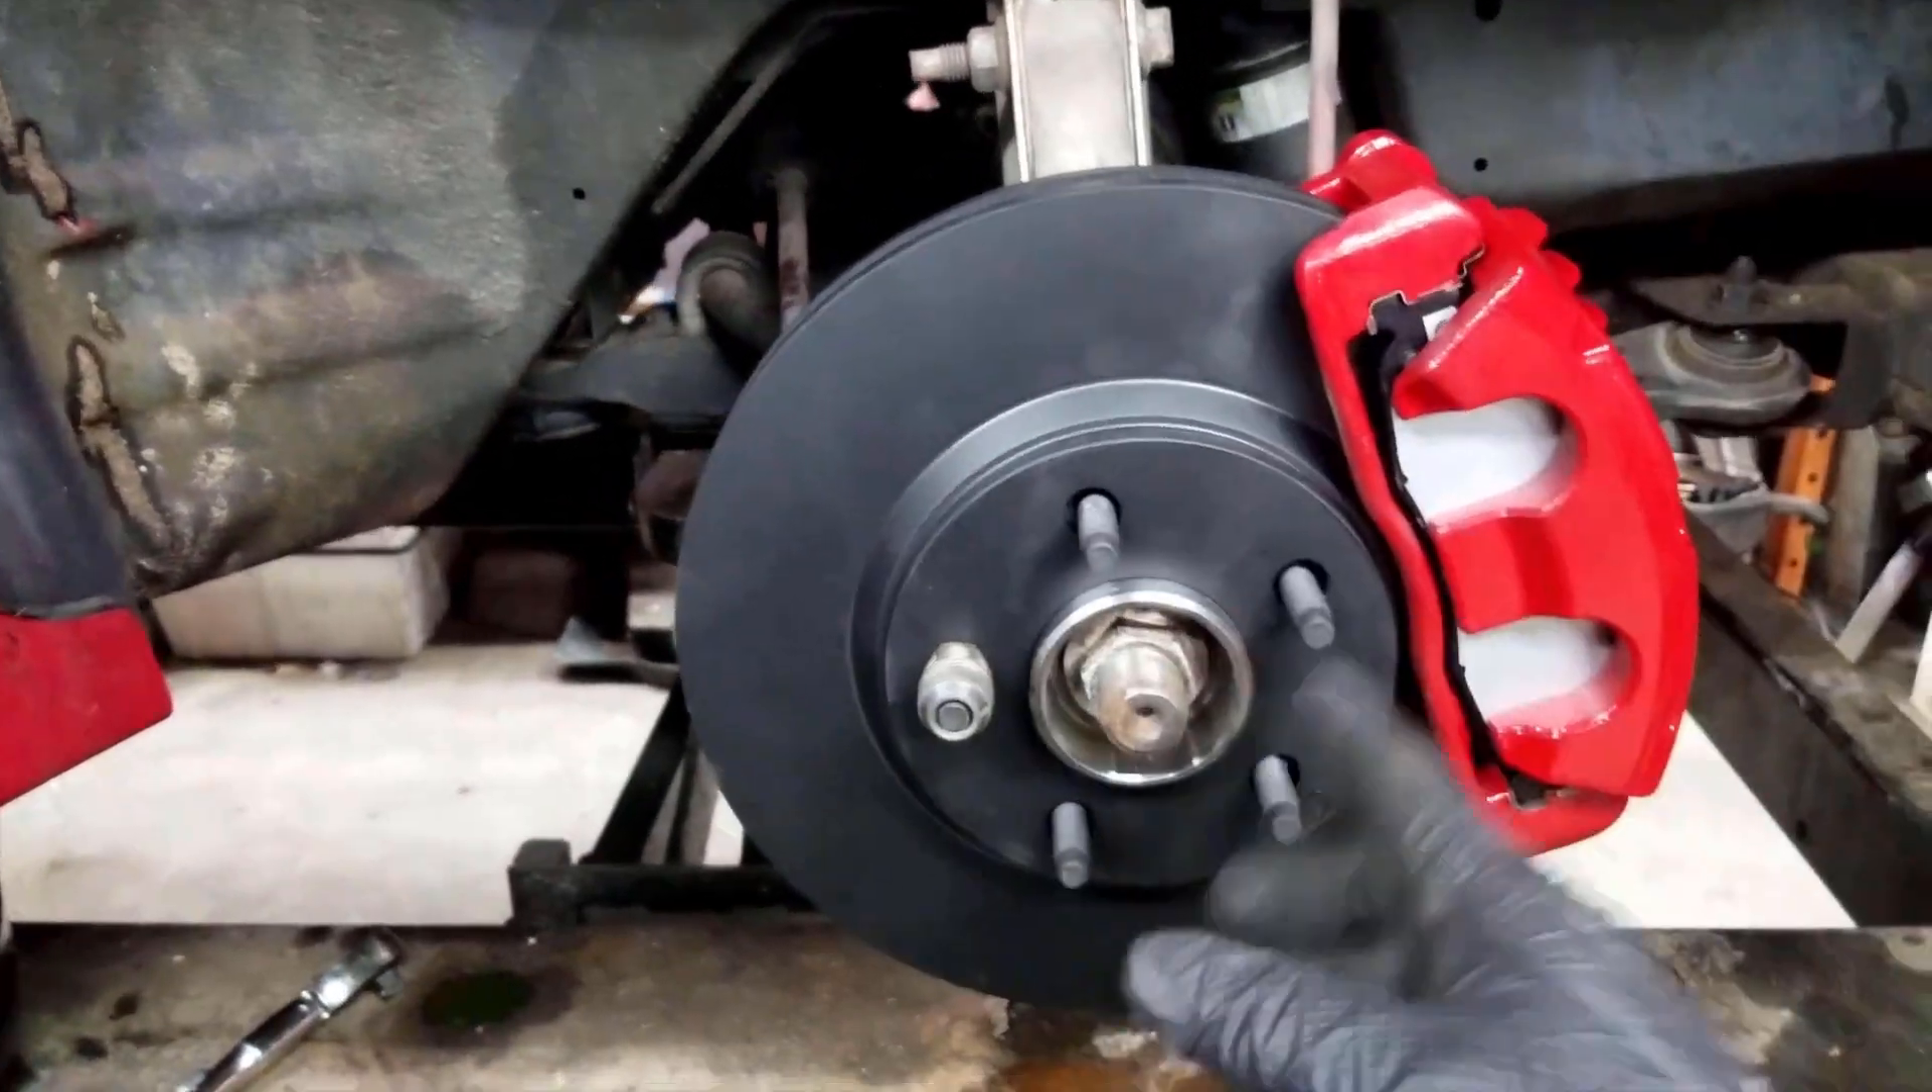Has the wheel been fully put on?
No.